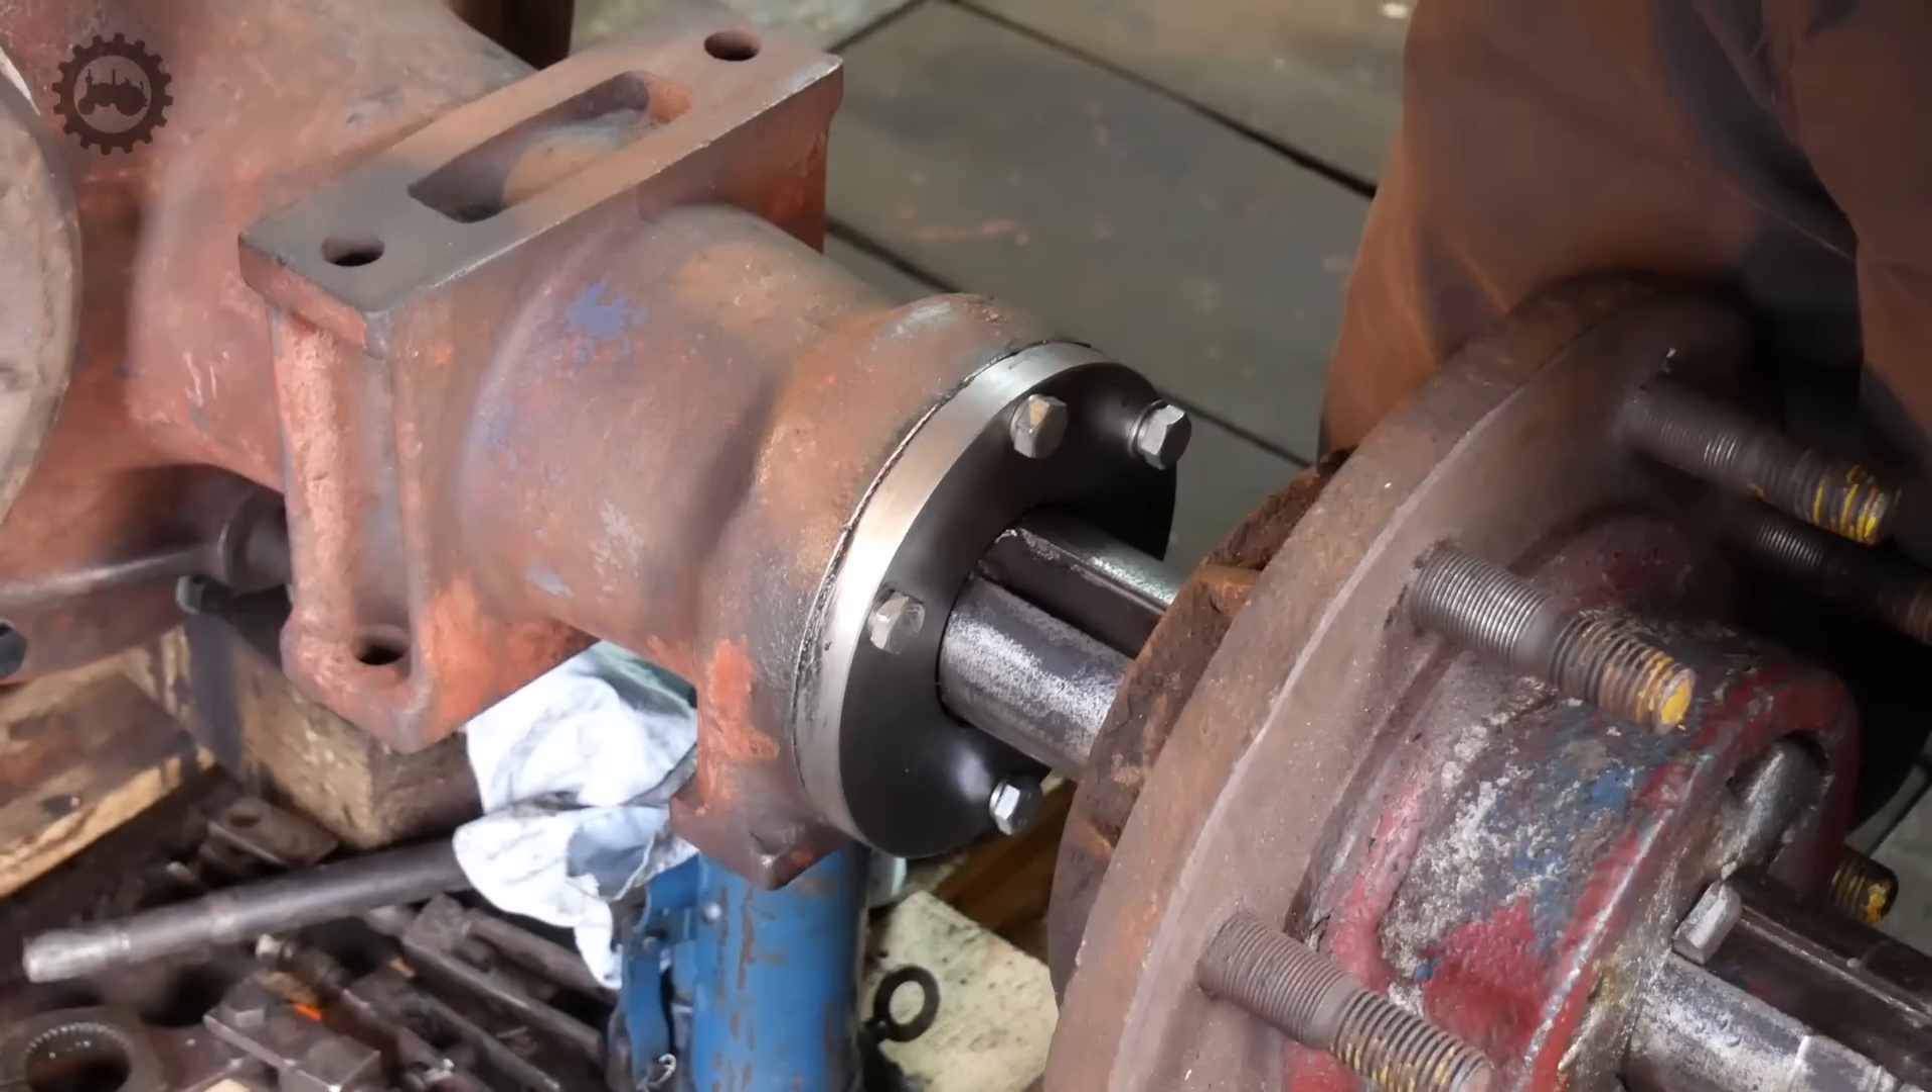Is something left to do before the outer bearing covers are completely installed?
No.